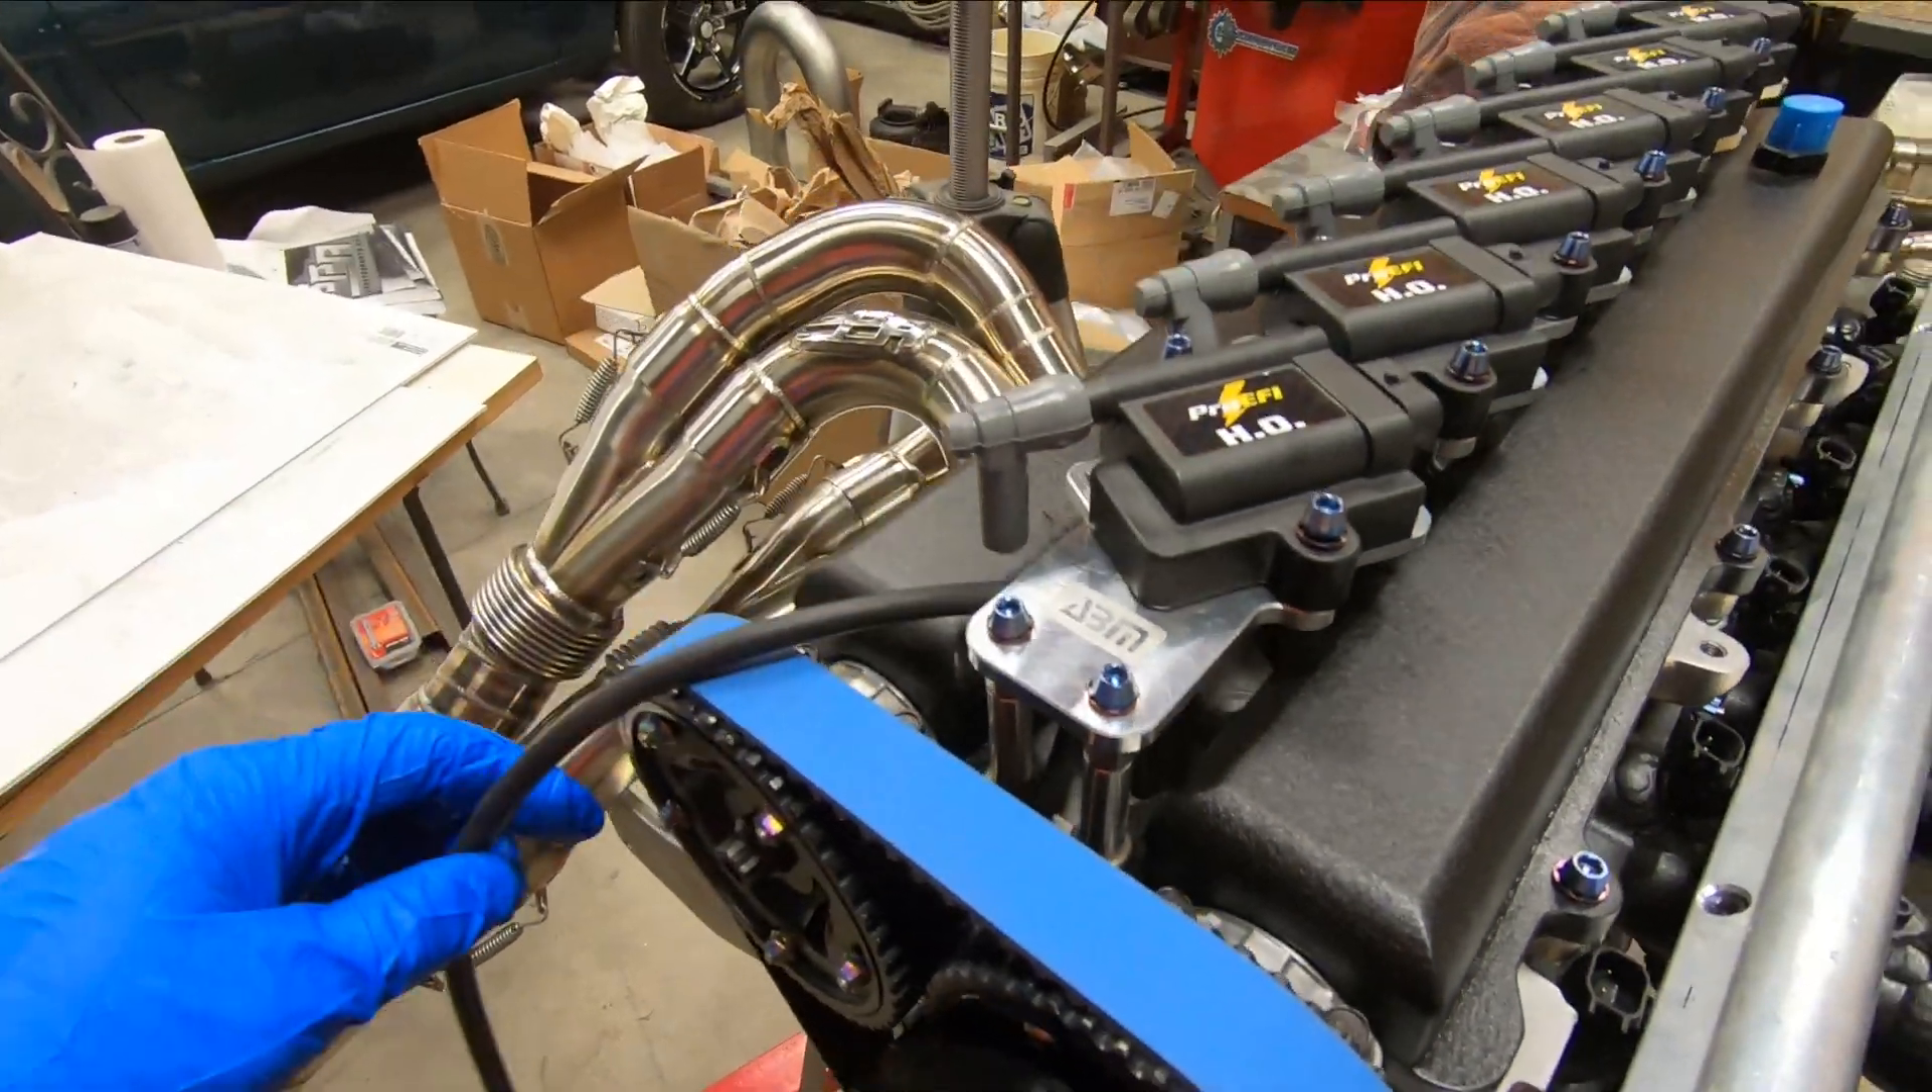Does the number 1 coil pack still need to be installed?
No.